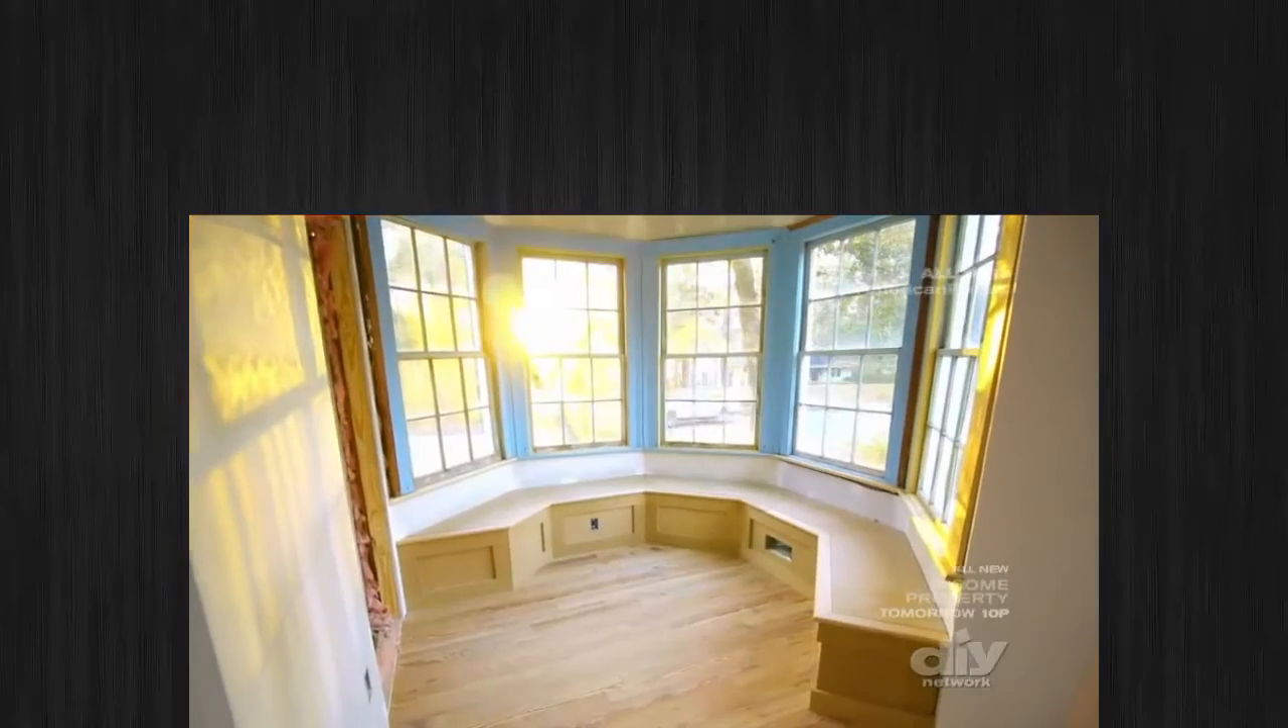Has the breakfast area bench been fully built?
Yes.